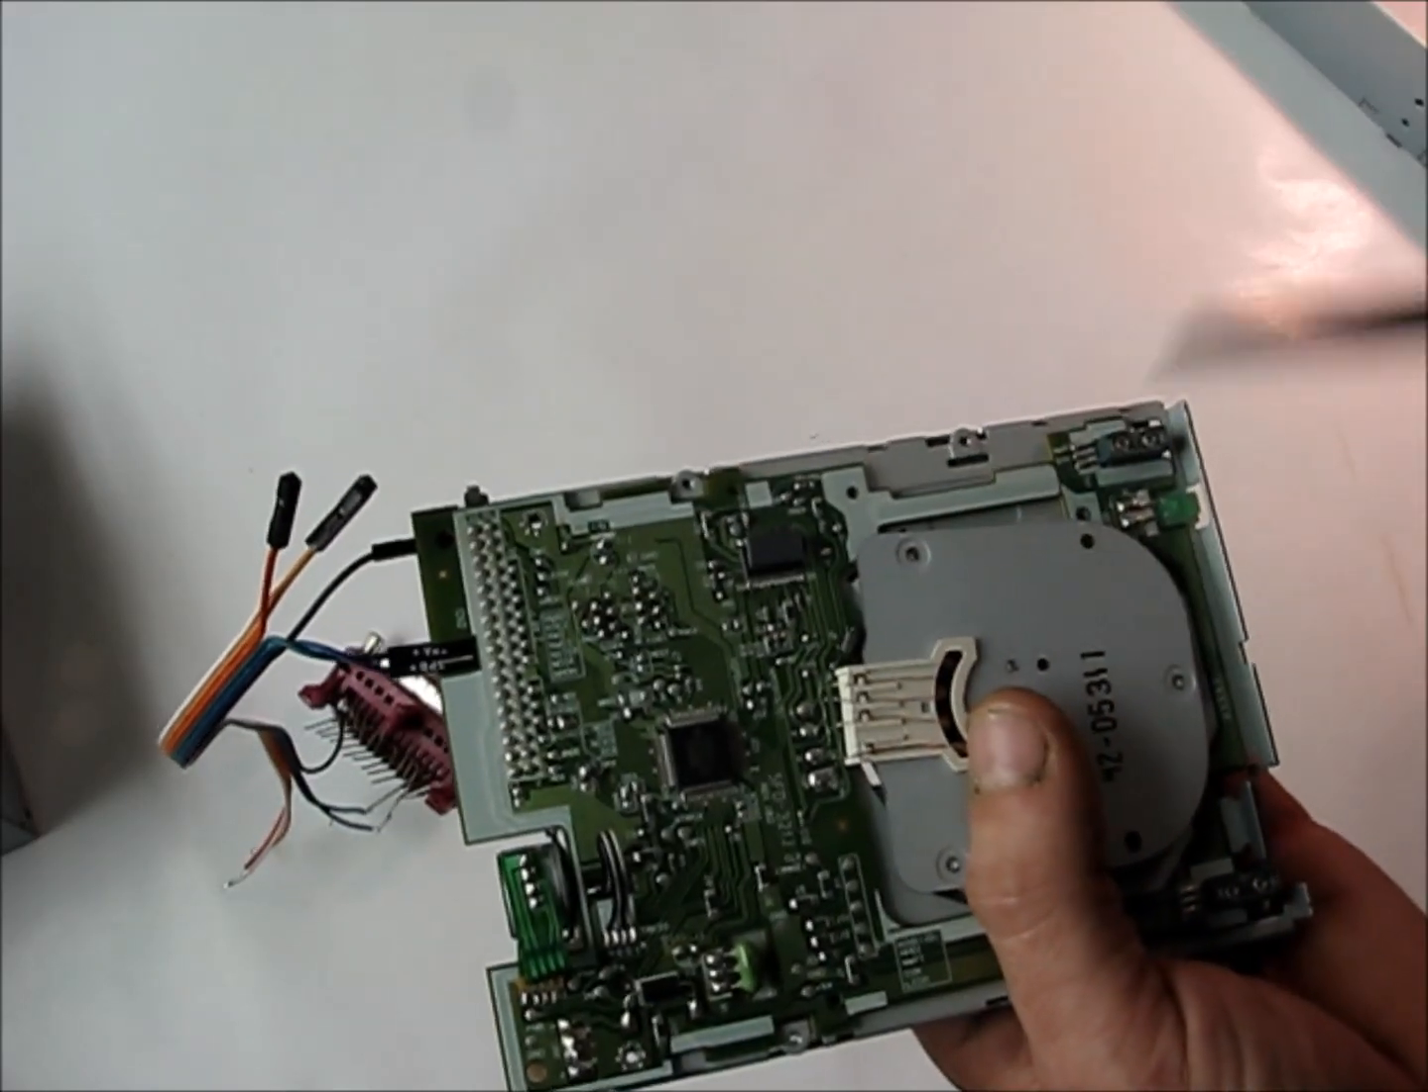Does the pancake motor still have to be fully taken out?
Yes.